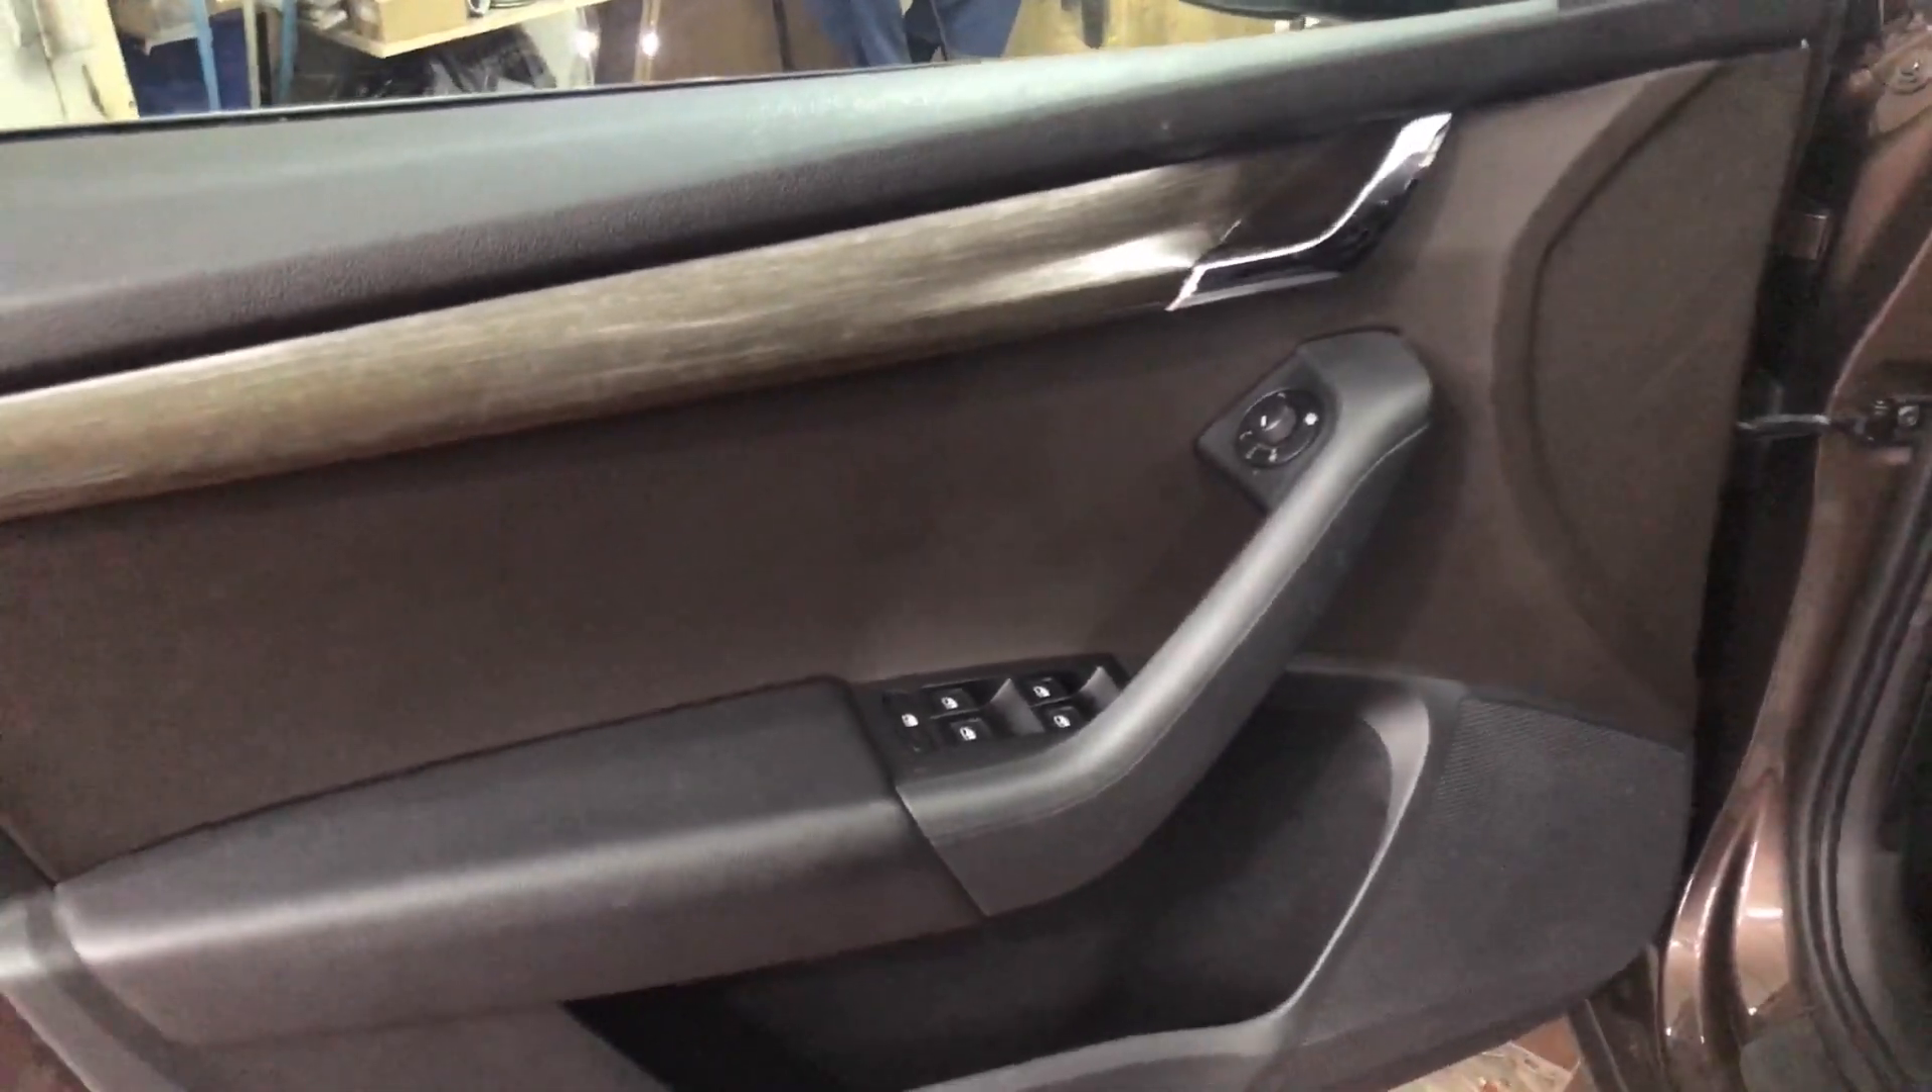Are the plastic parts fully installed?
Yes.